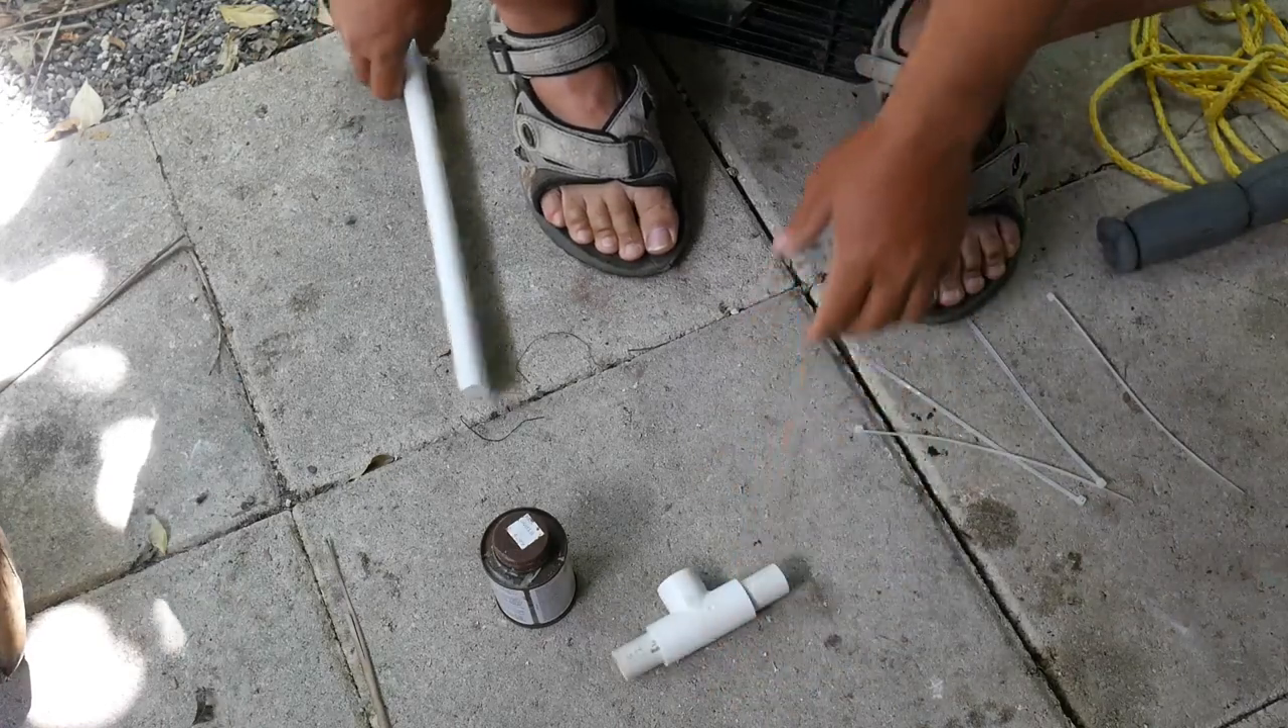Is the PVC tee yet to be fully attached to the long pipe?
Yes.